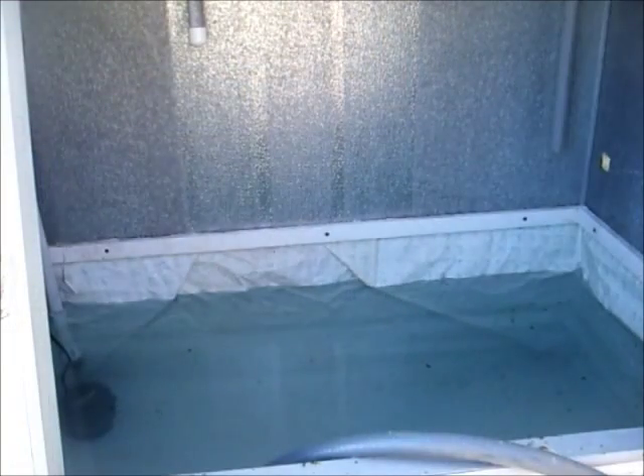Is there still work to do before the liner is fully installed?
No.